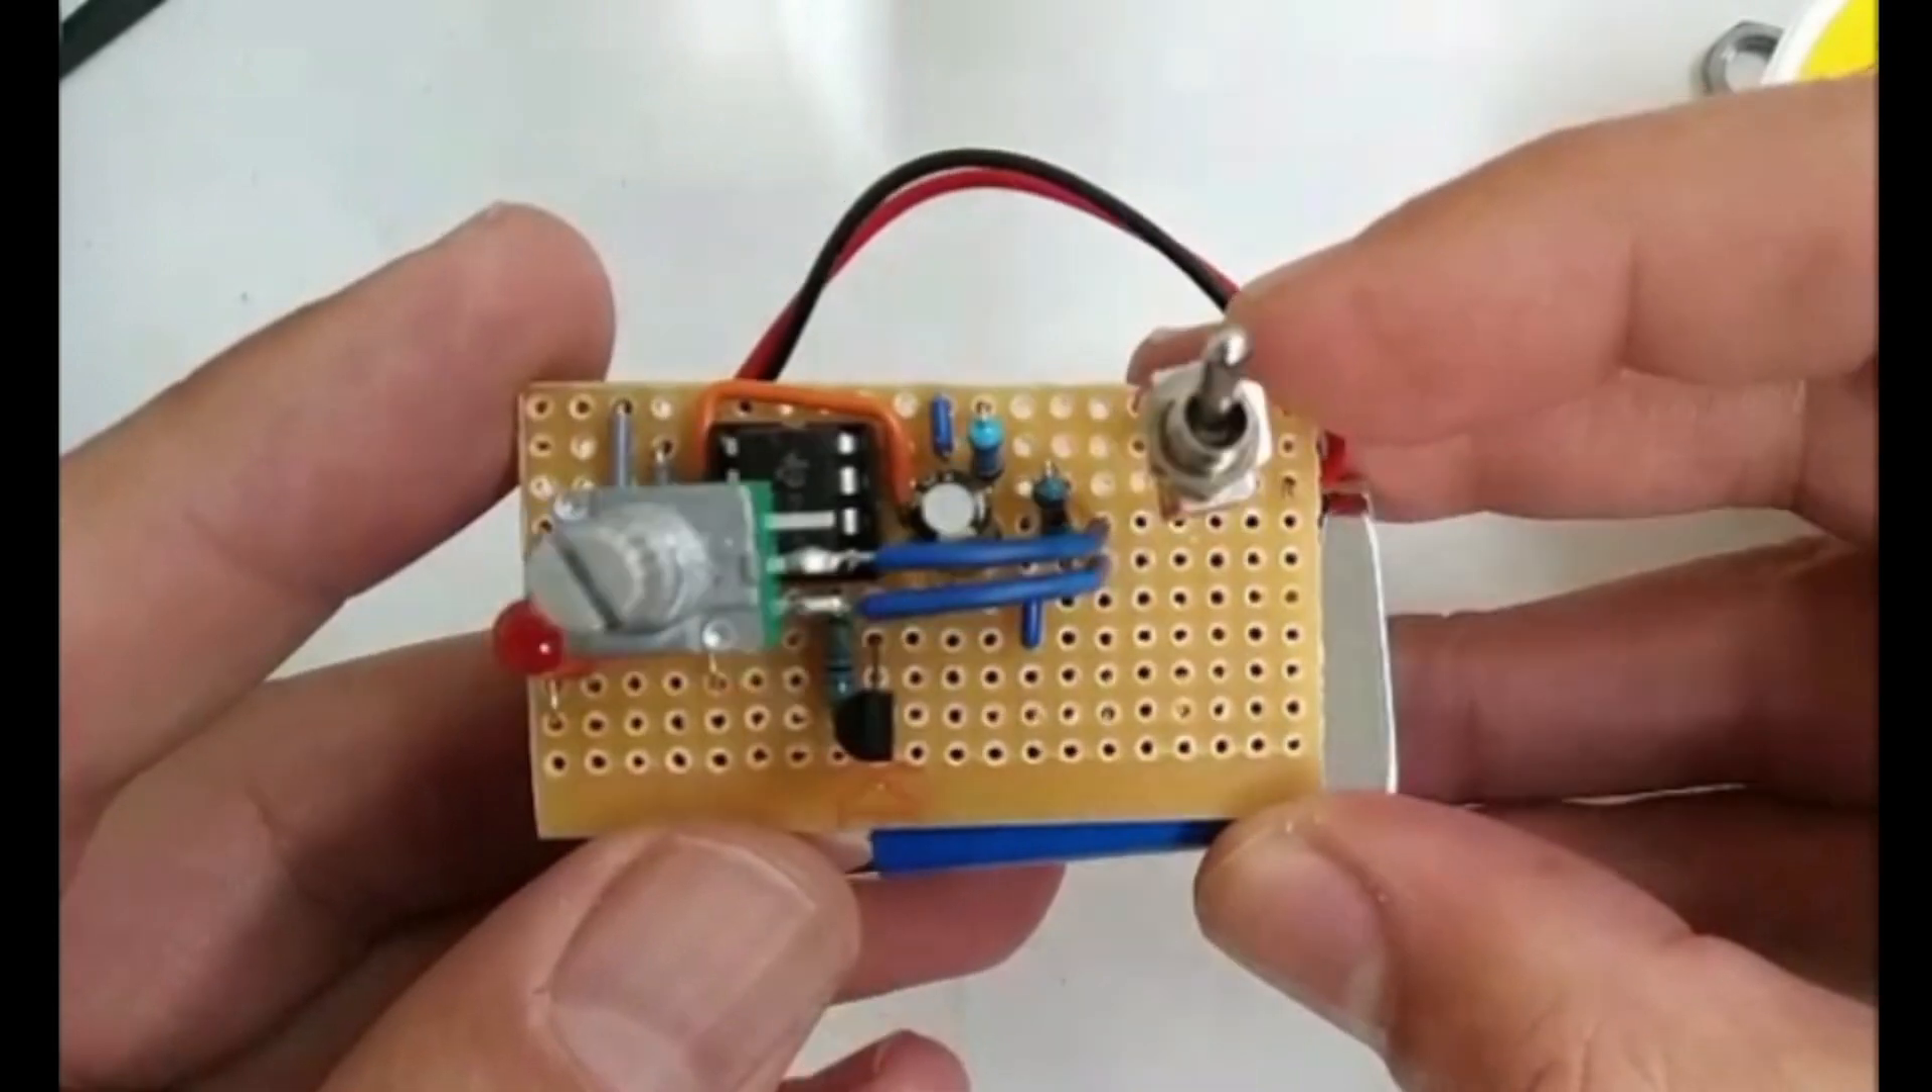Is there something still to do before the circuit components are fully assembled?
No.